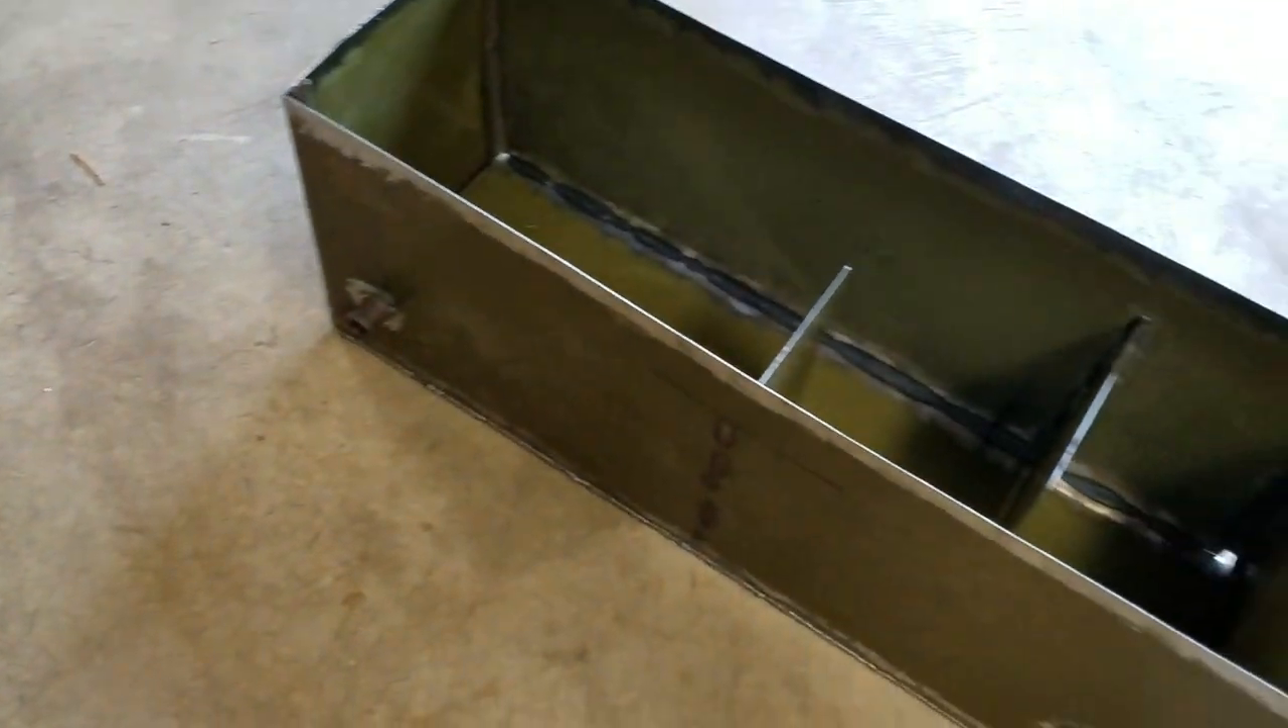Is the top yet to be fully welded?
Yes.